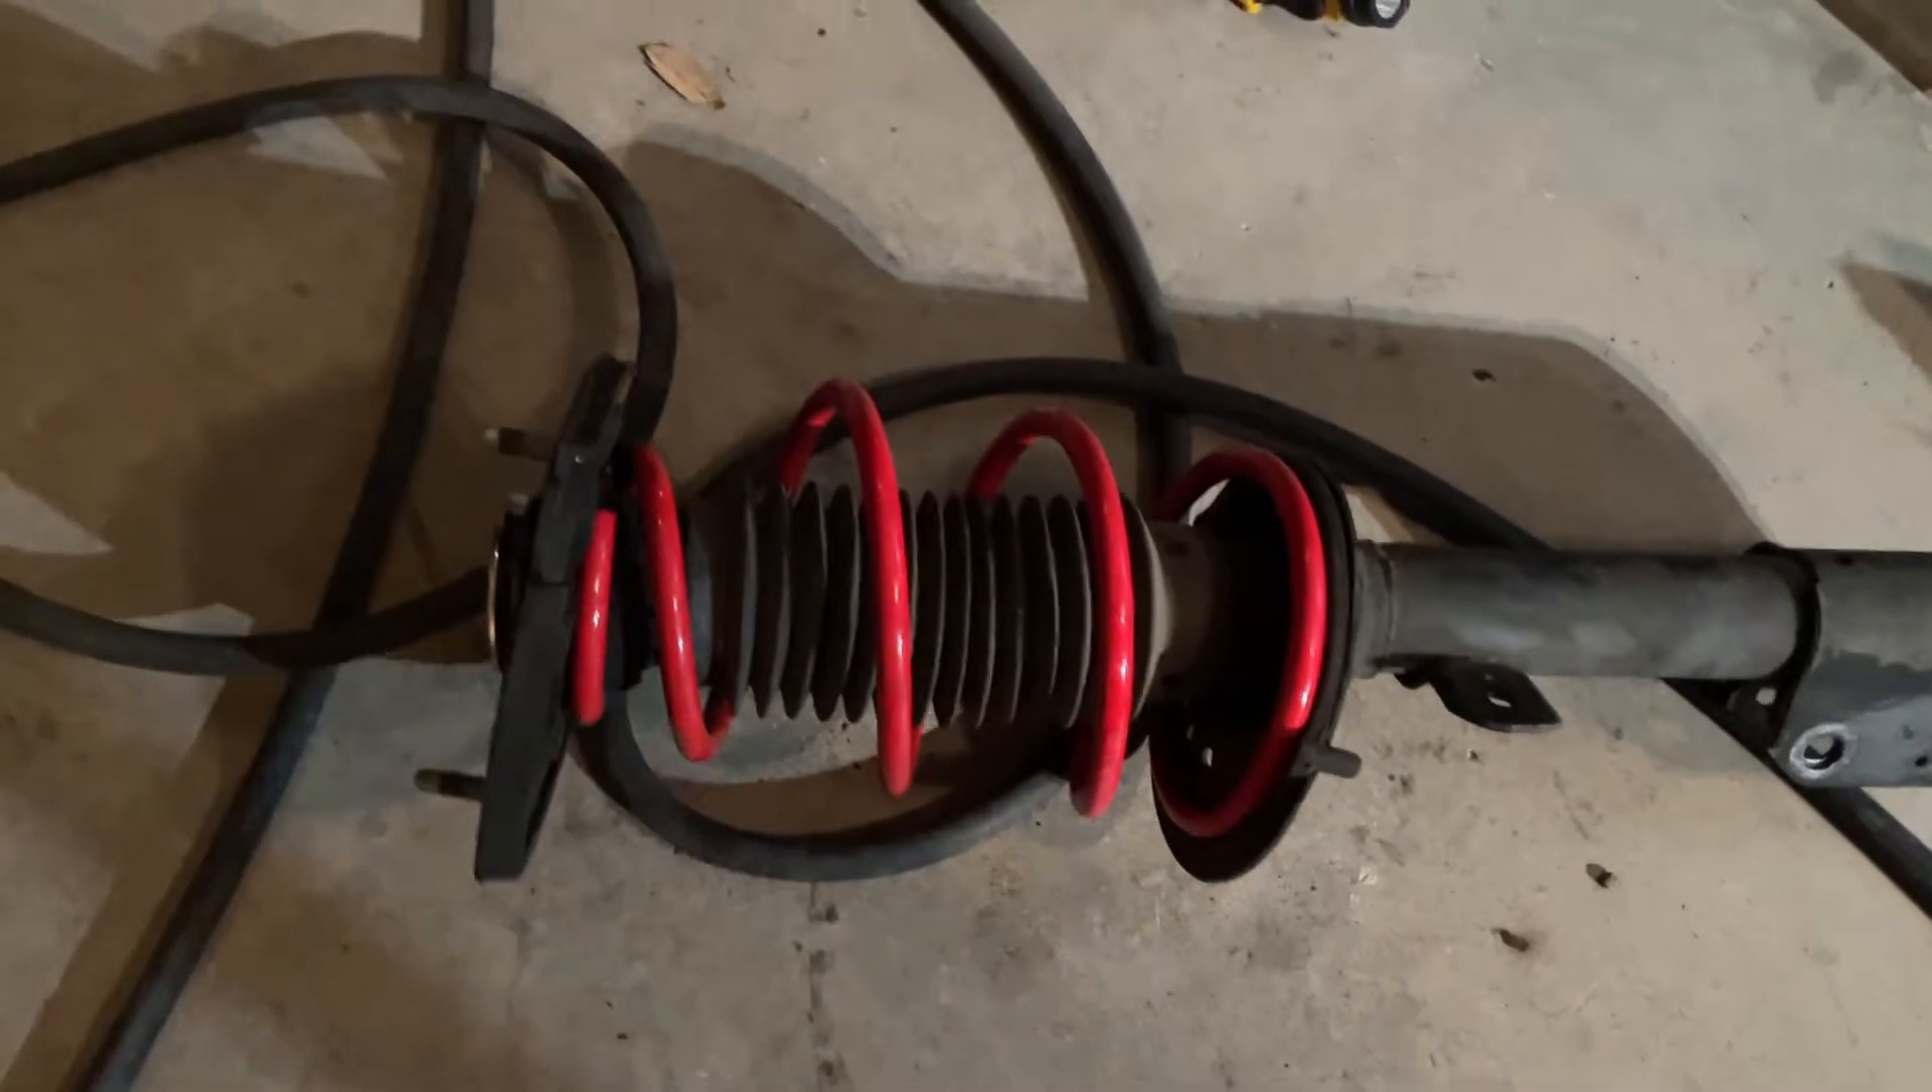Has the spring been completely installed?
Yes.